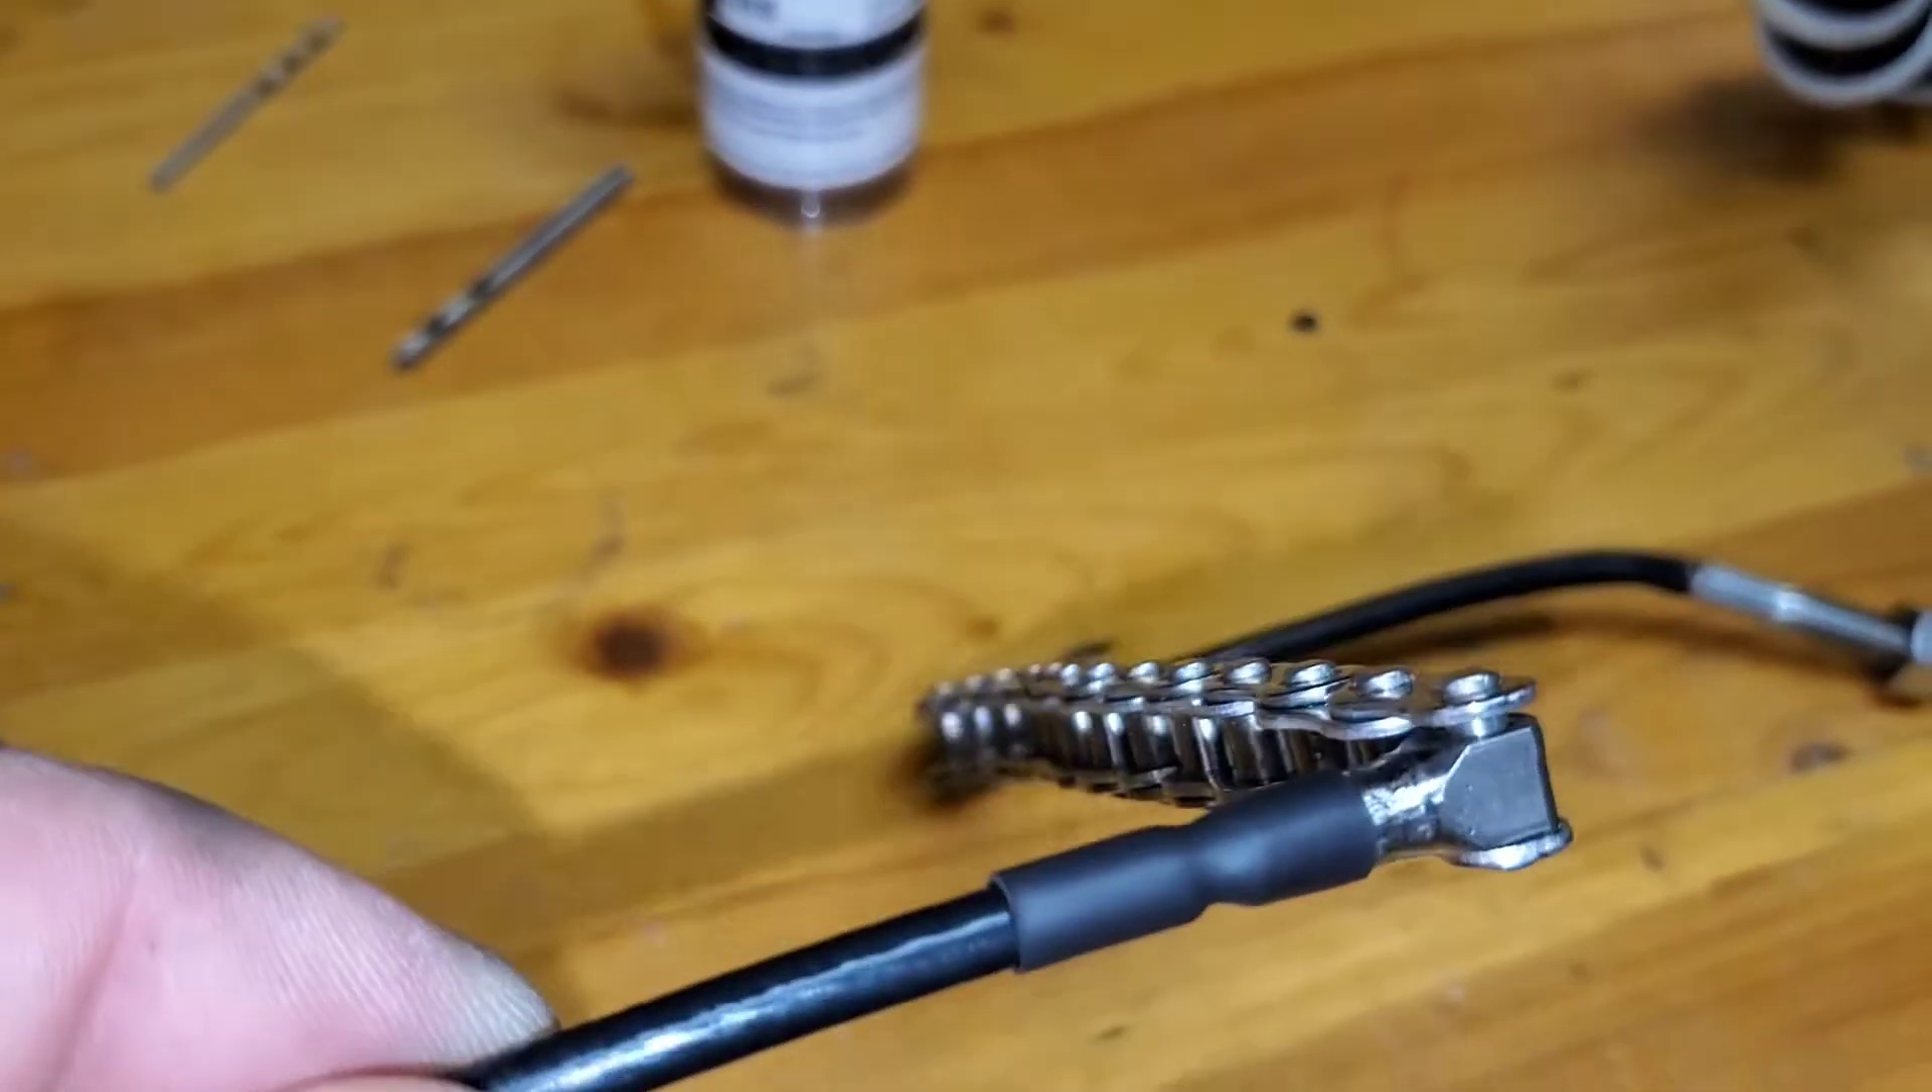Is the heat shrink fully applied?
Yes.